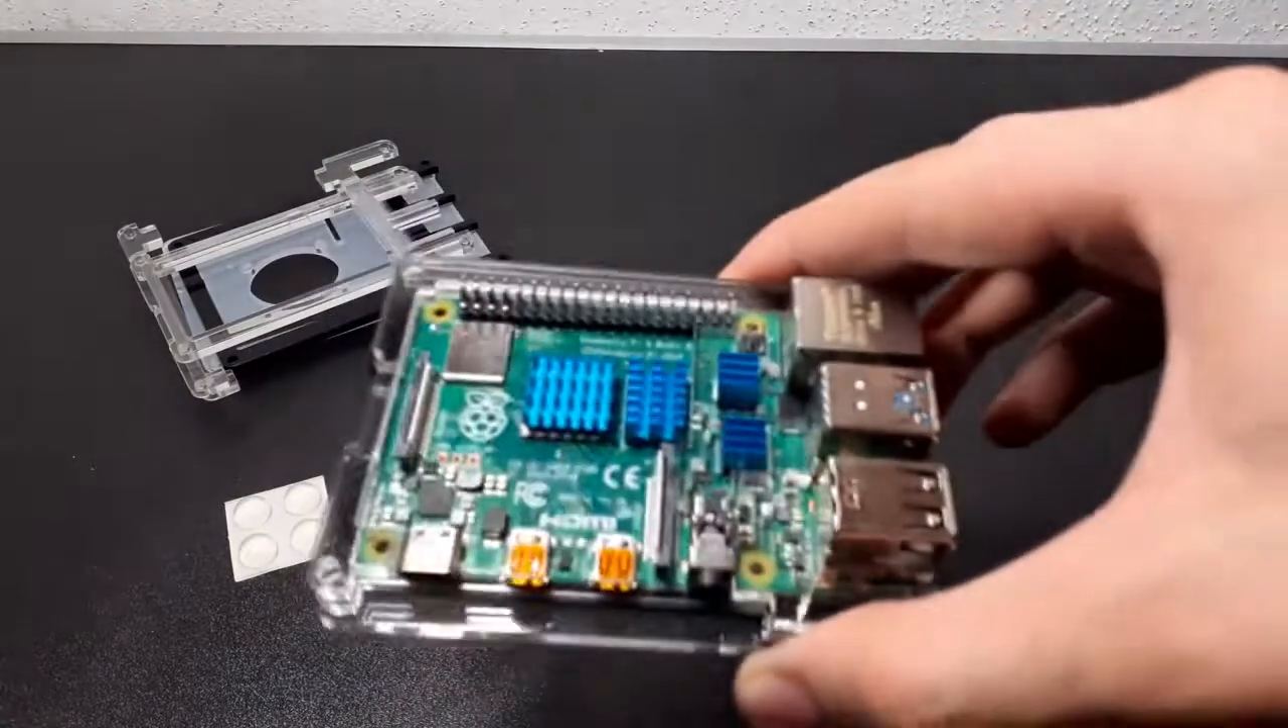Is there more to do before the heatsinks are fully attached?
No.